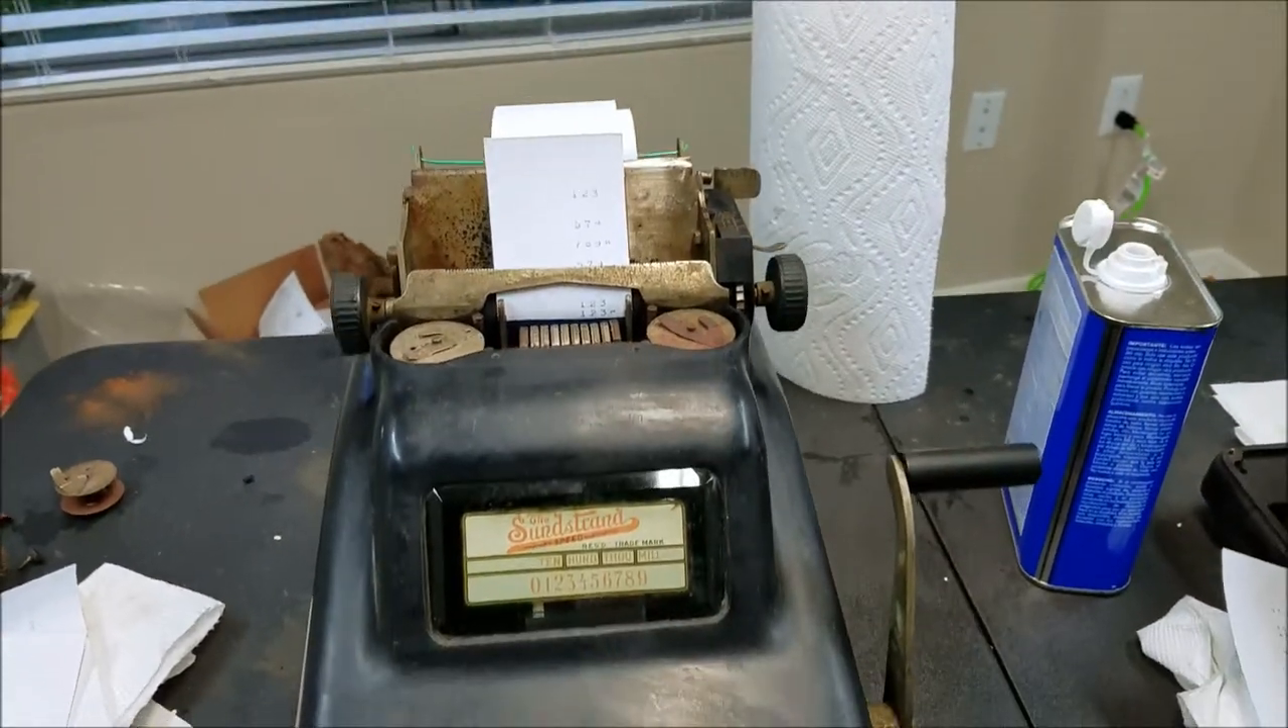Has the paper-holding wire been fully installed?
Yes.